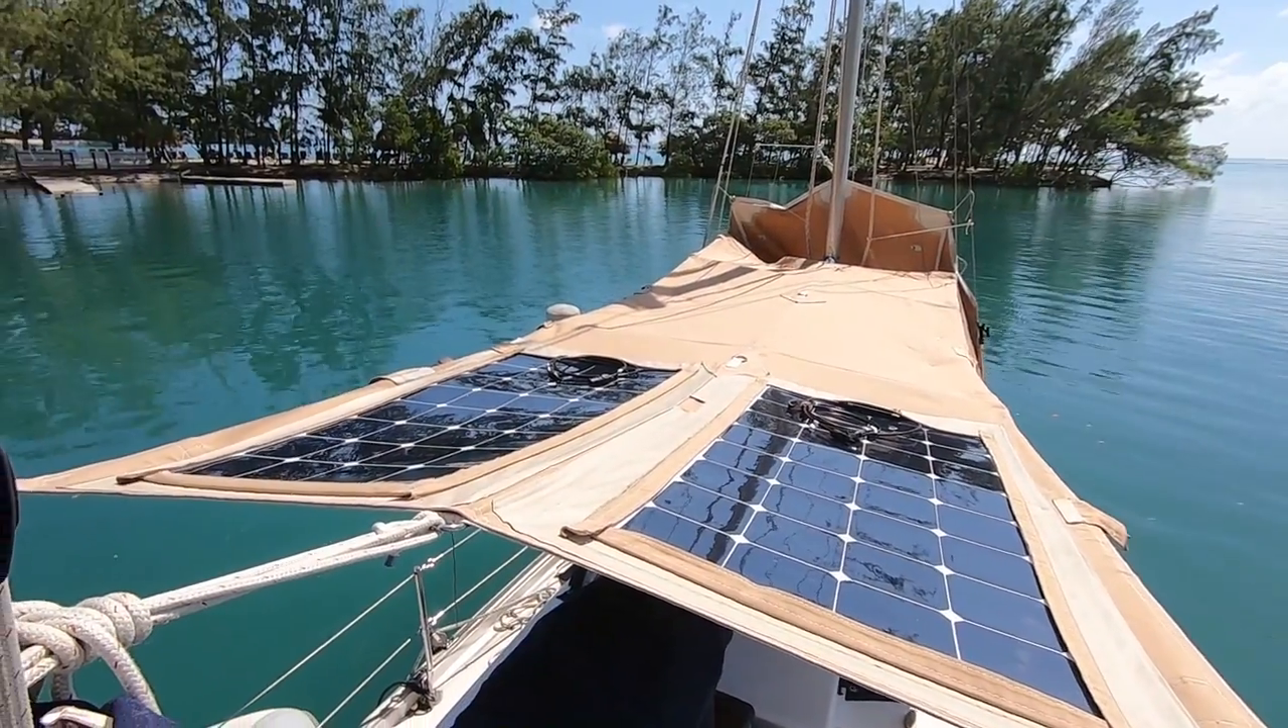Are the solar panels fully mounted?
Yes.